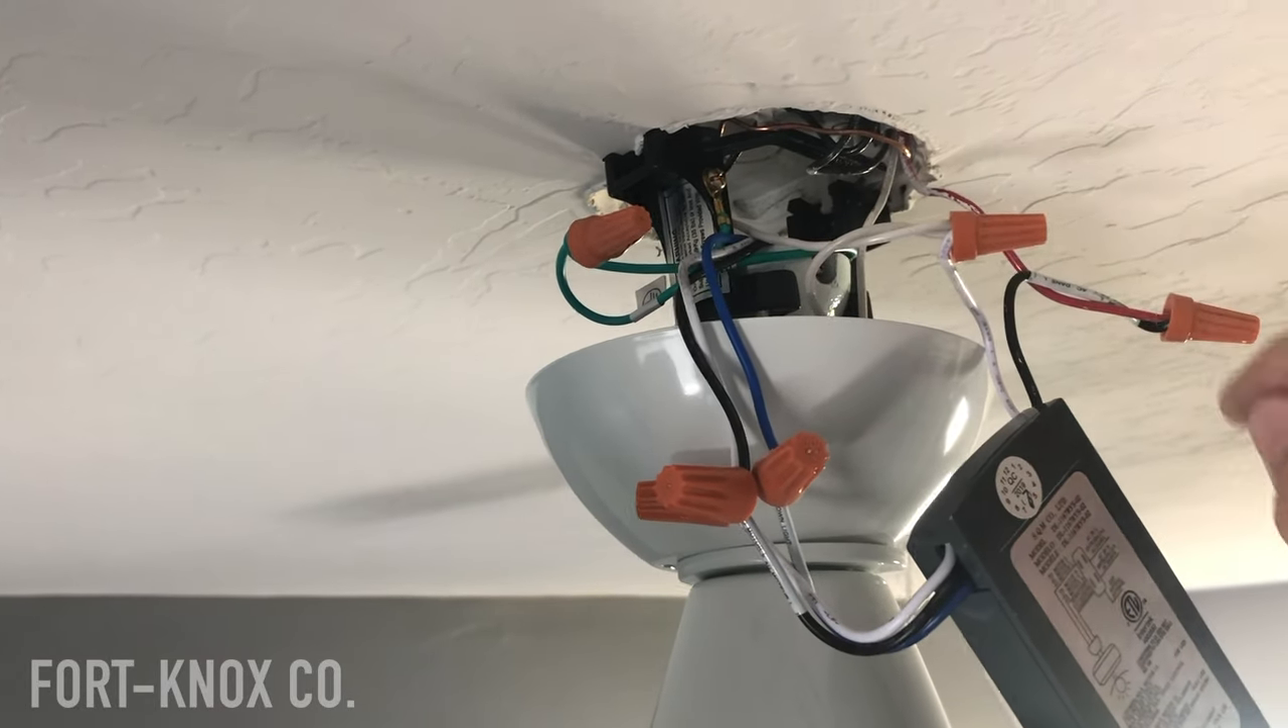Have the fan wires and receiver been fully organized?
No.